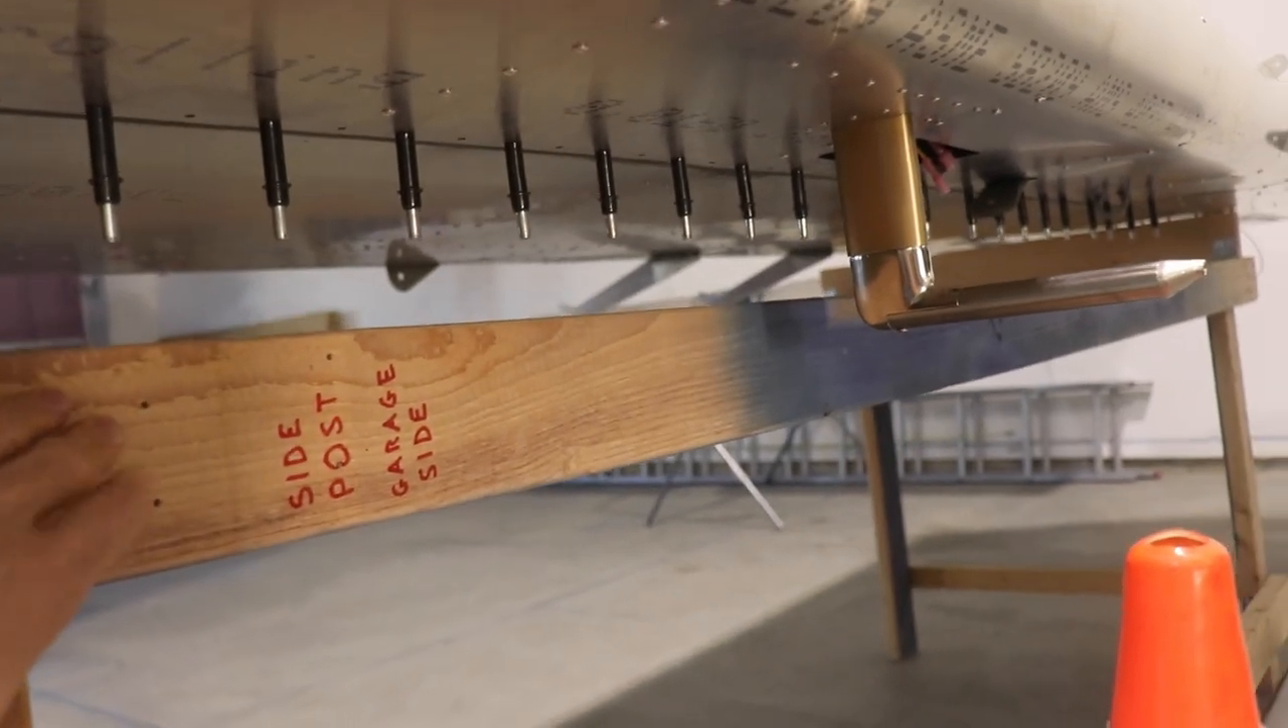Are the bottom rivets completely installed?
No.